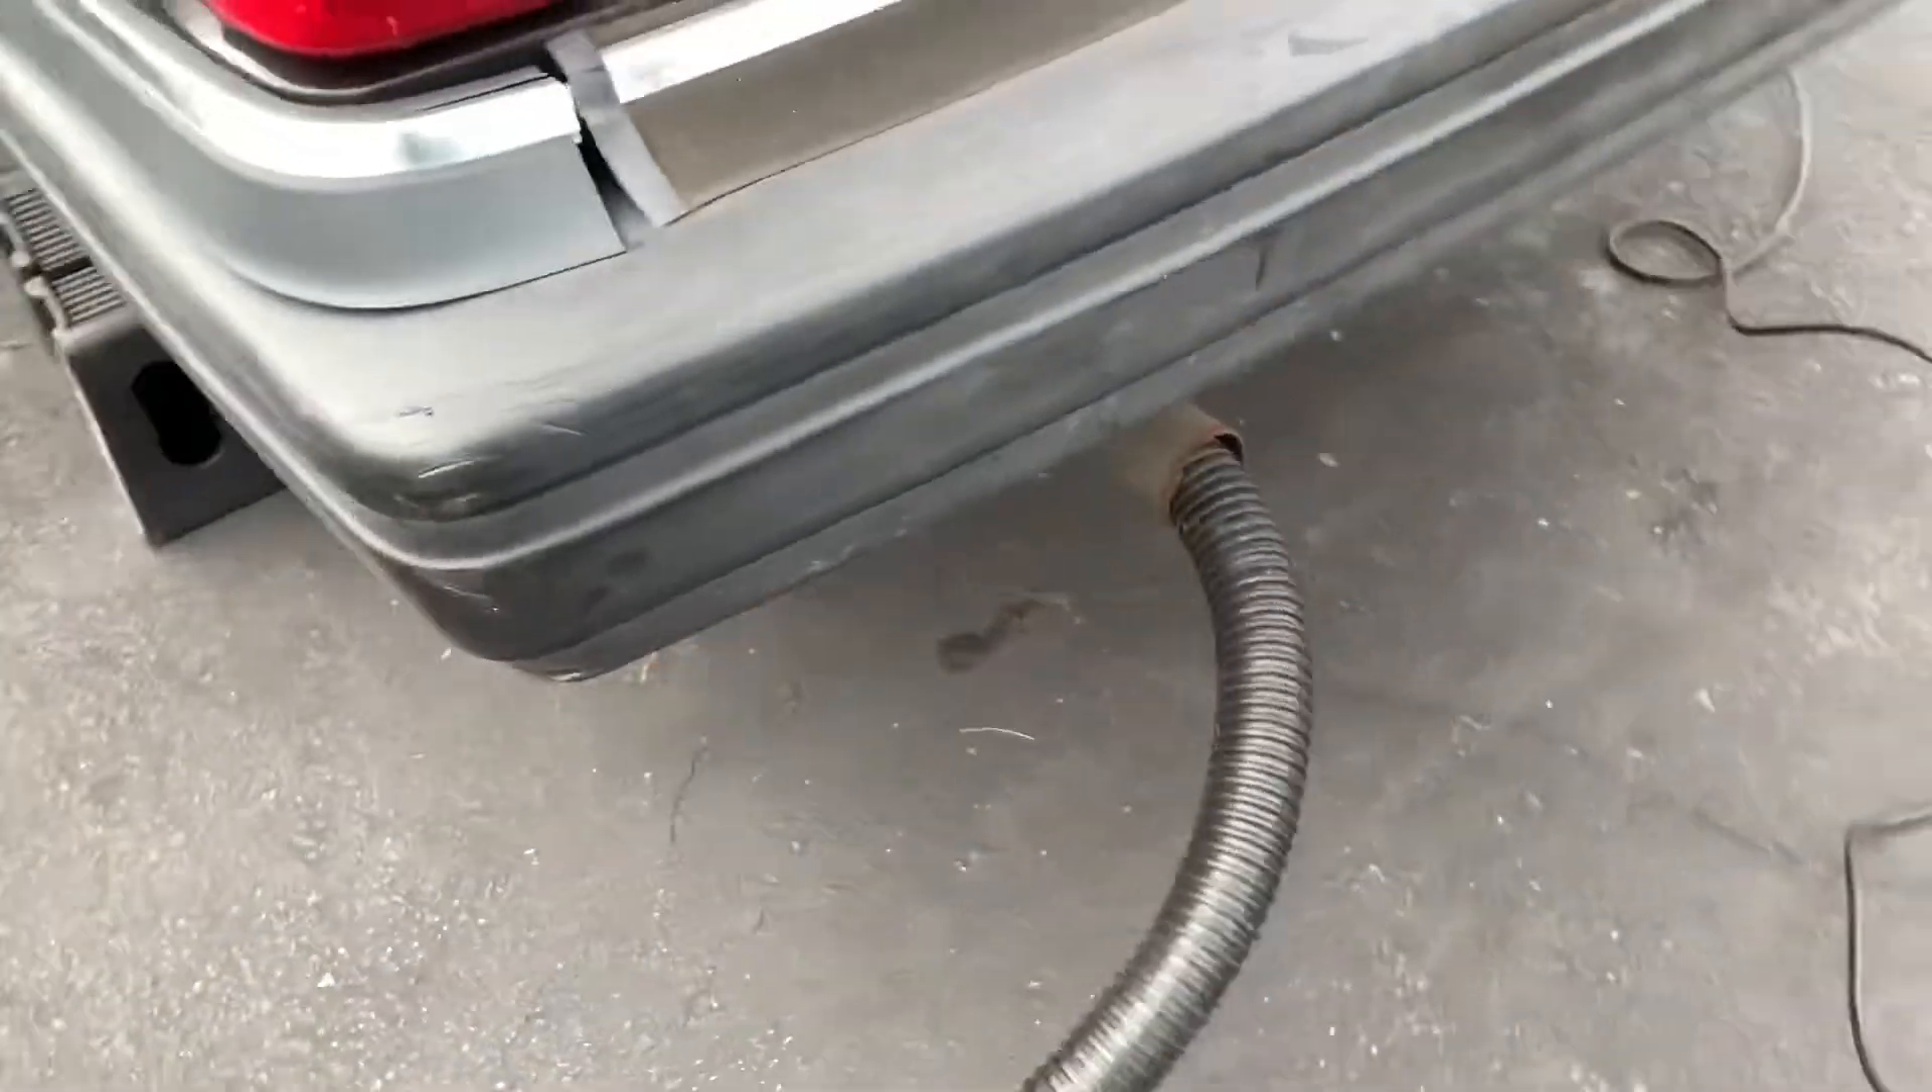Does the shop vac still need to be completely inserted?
No.